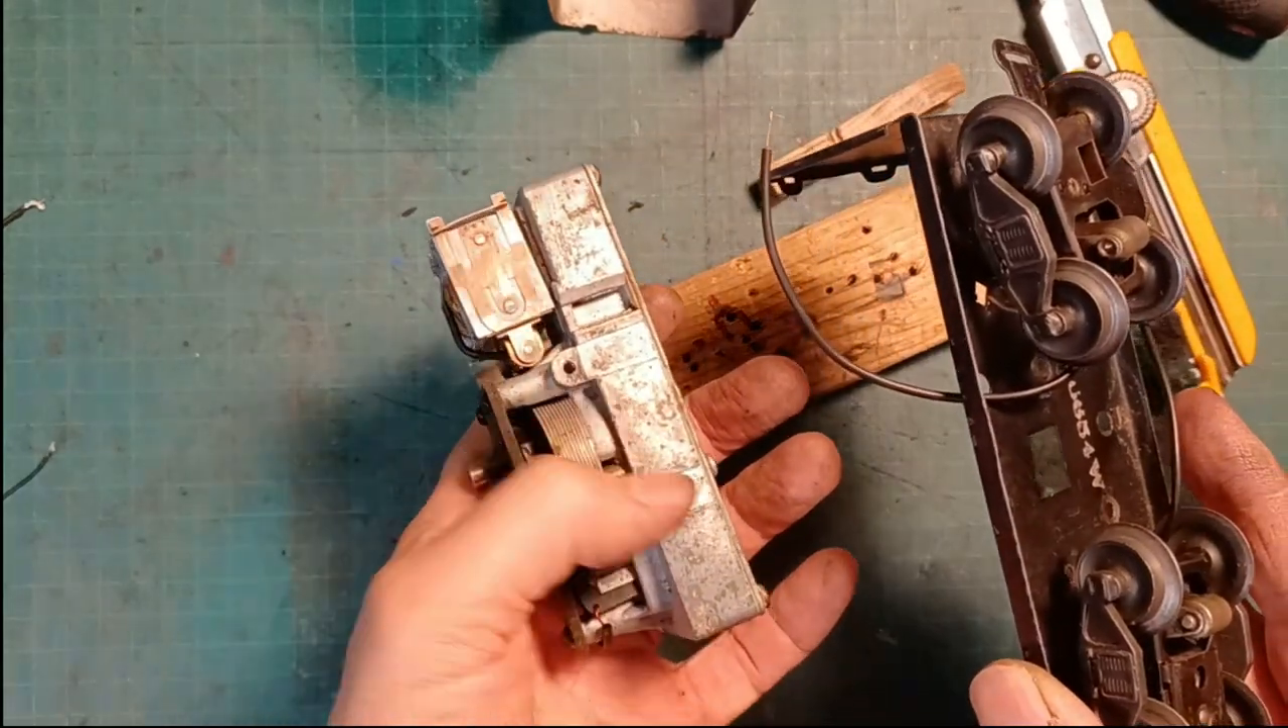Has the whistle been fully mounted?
No.